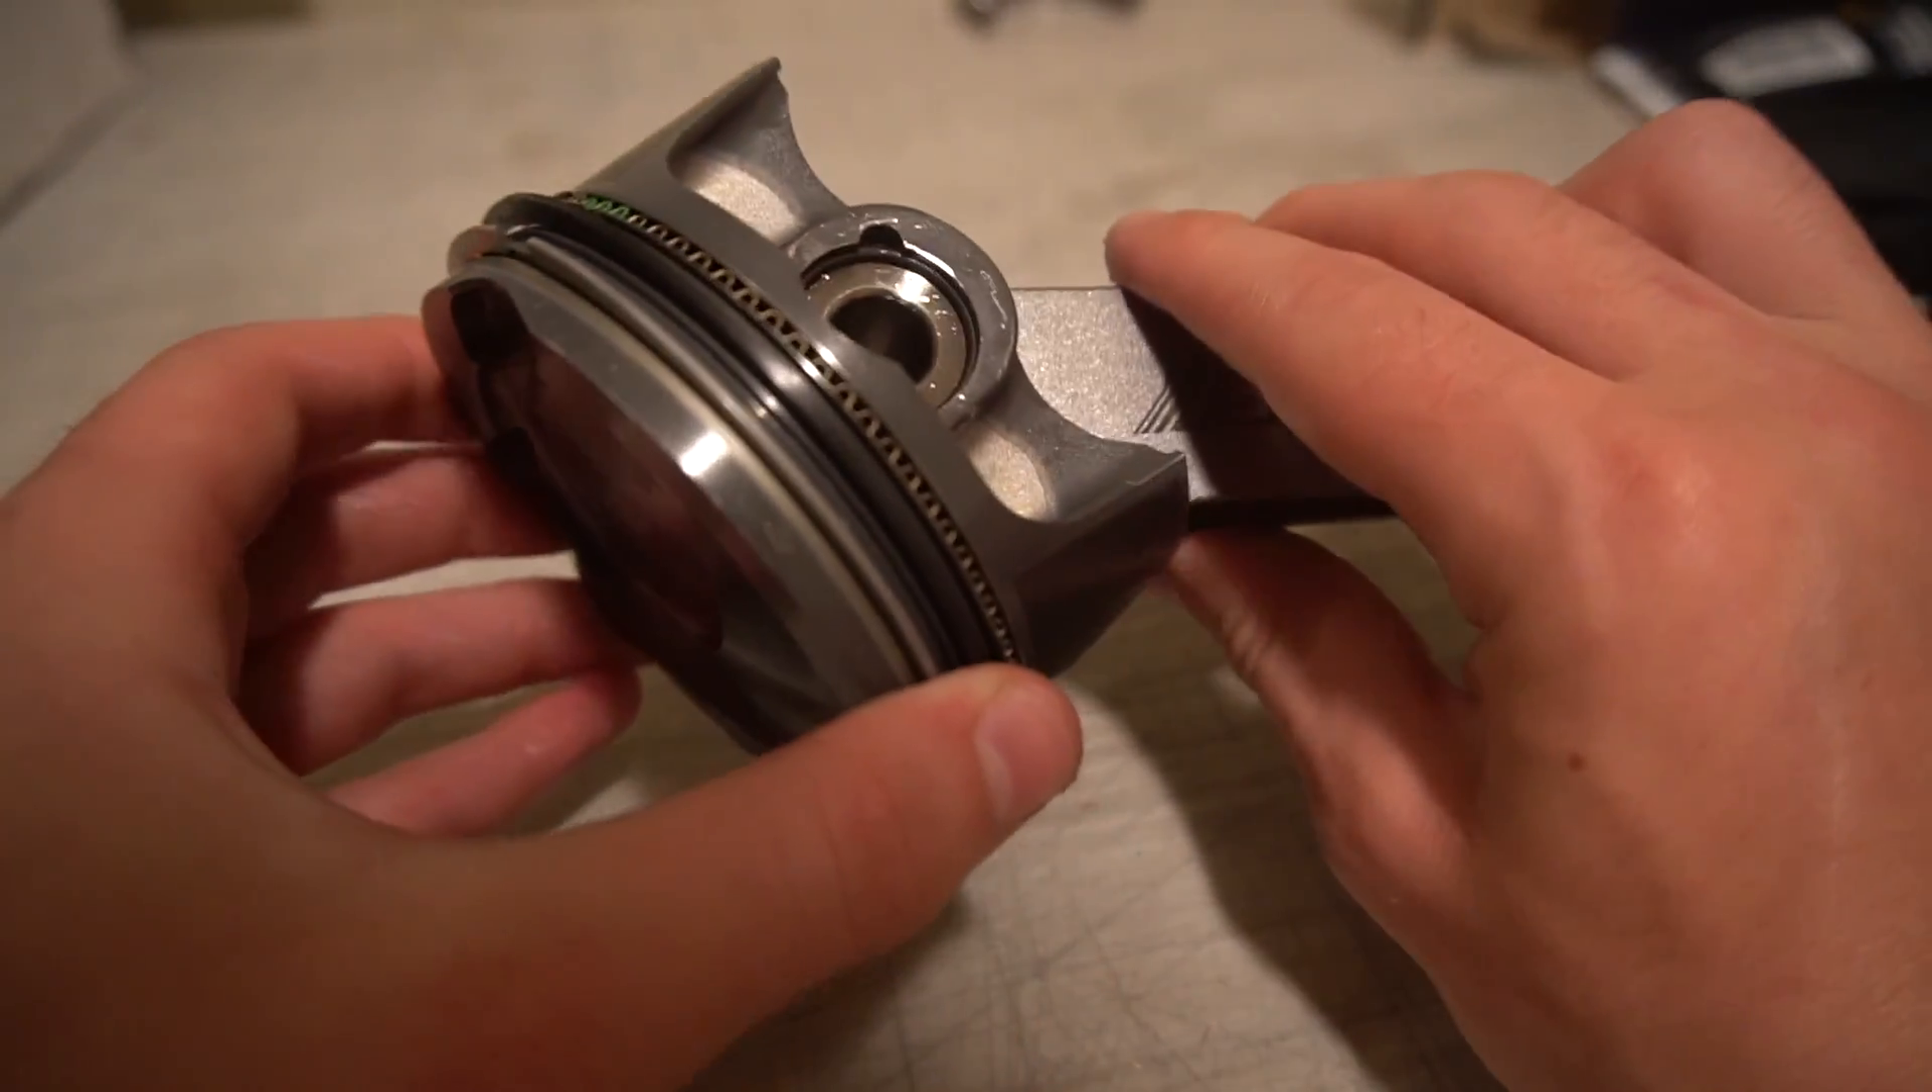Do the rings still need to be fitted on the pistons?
No.